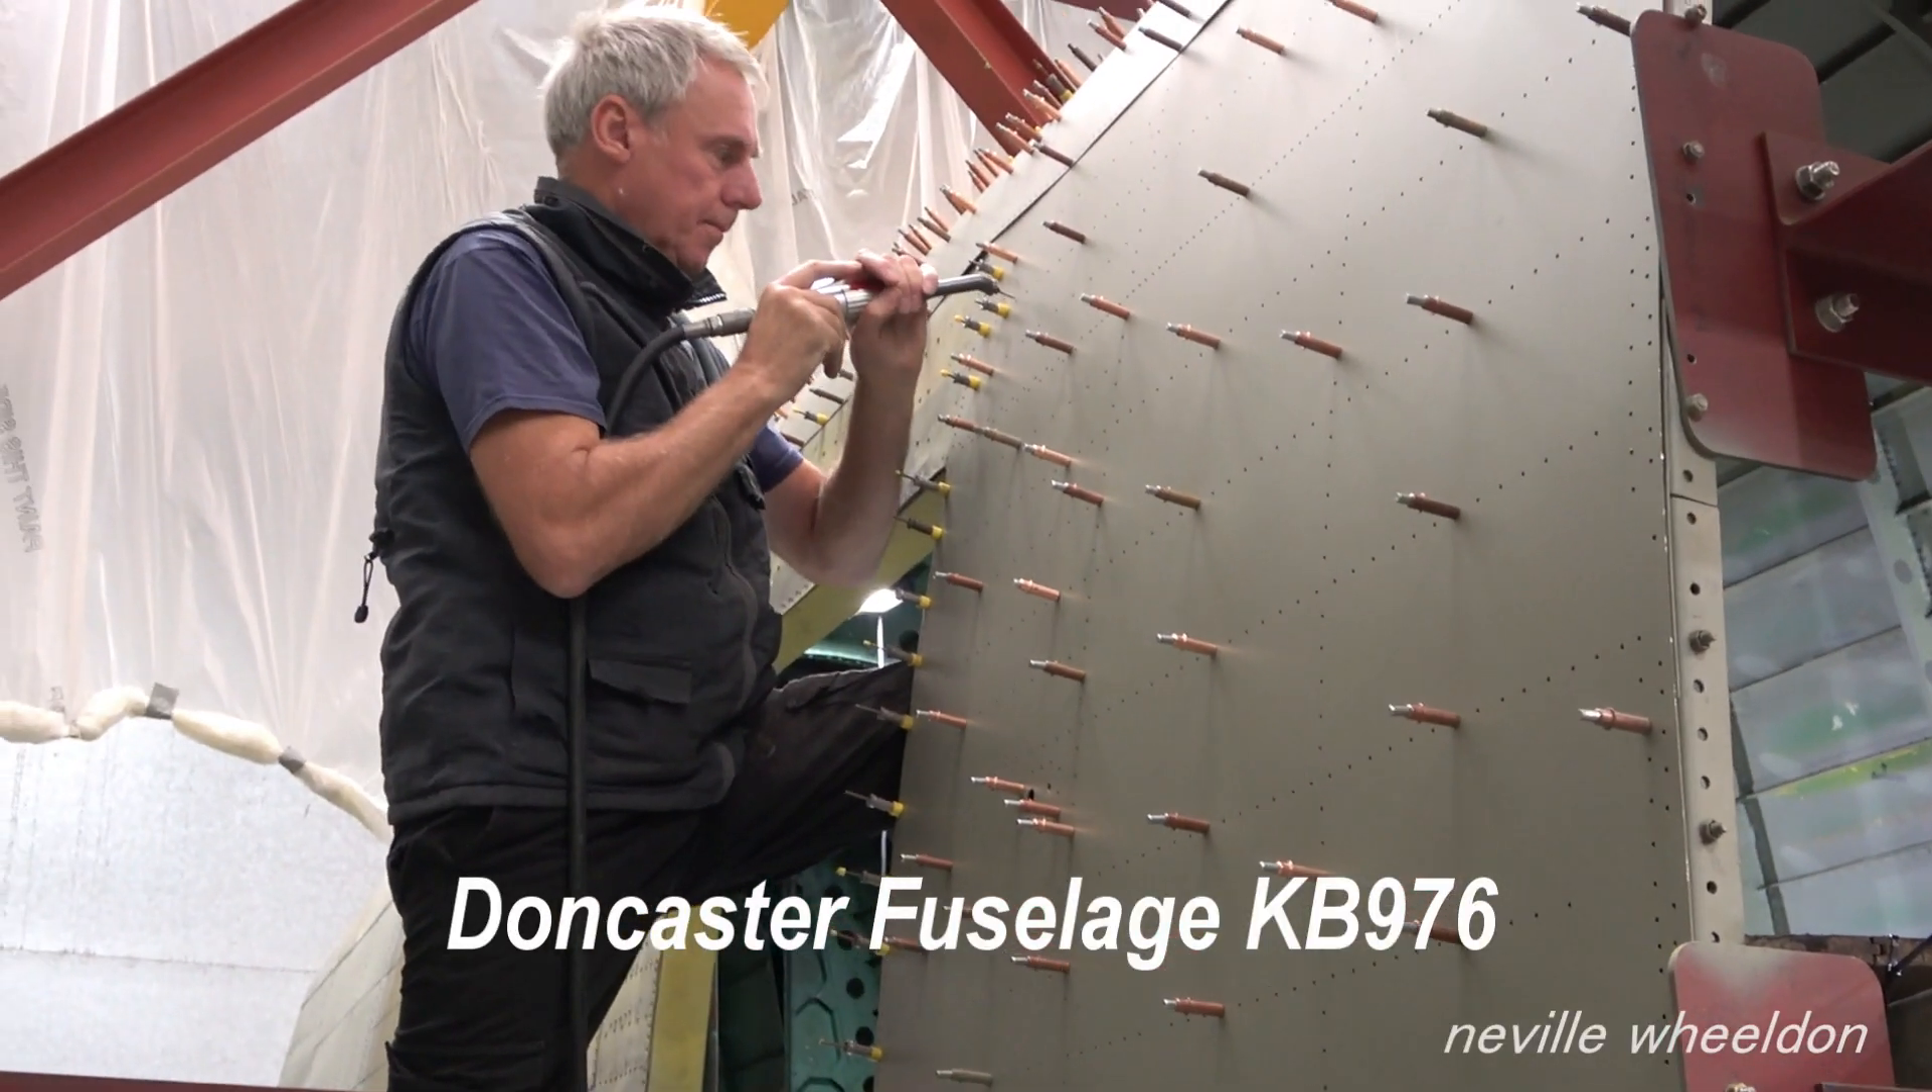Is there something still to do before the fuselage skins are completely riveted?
Yes.